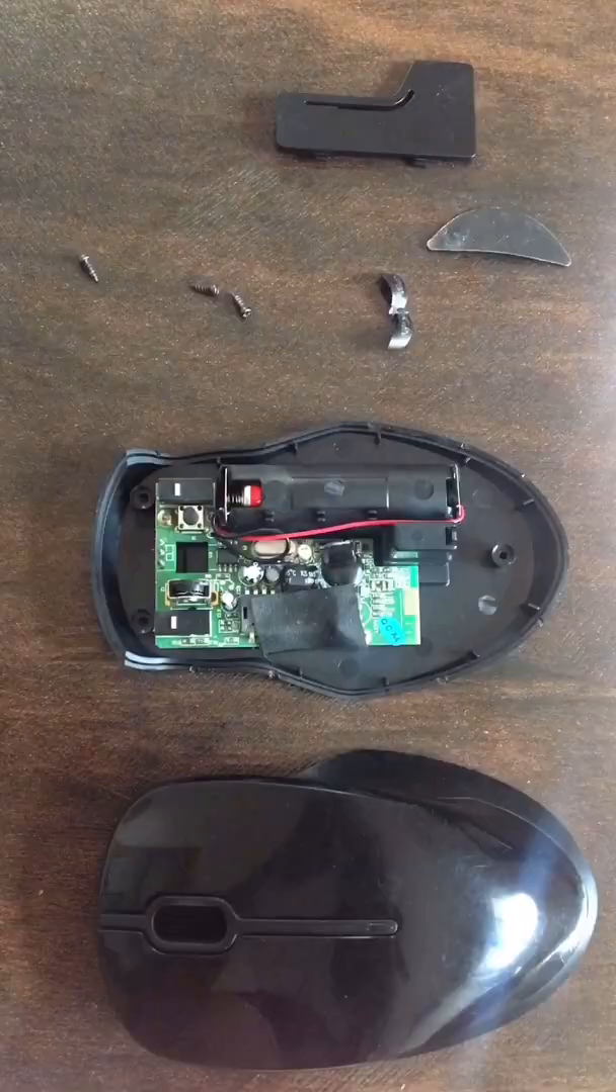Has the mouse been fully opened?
Yes.